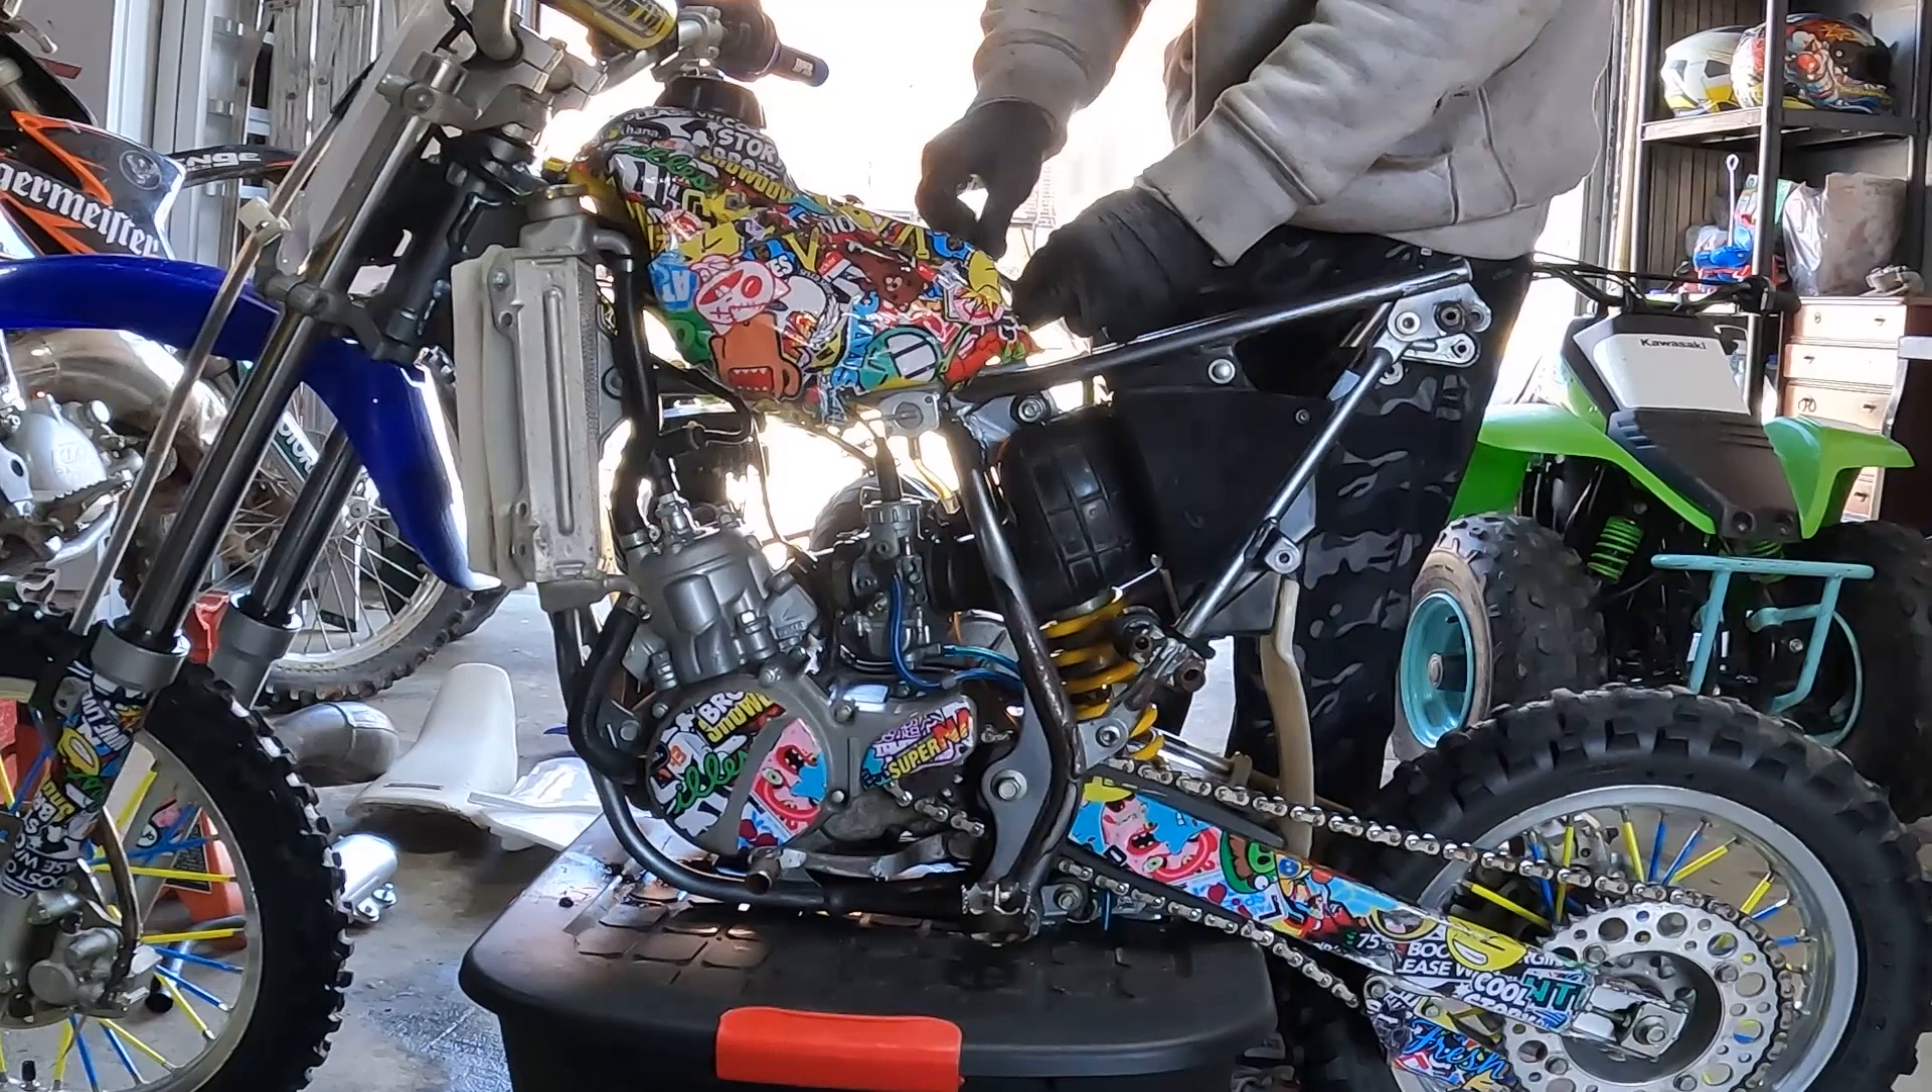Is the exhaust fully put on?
No.